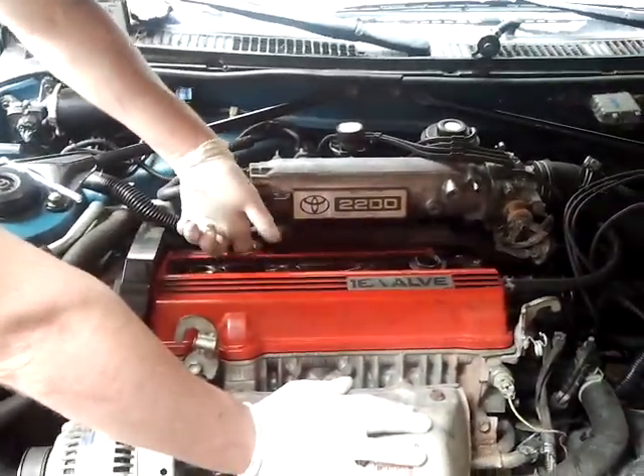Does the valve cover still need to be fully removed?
Yes.